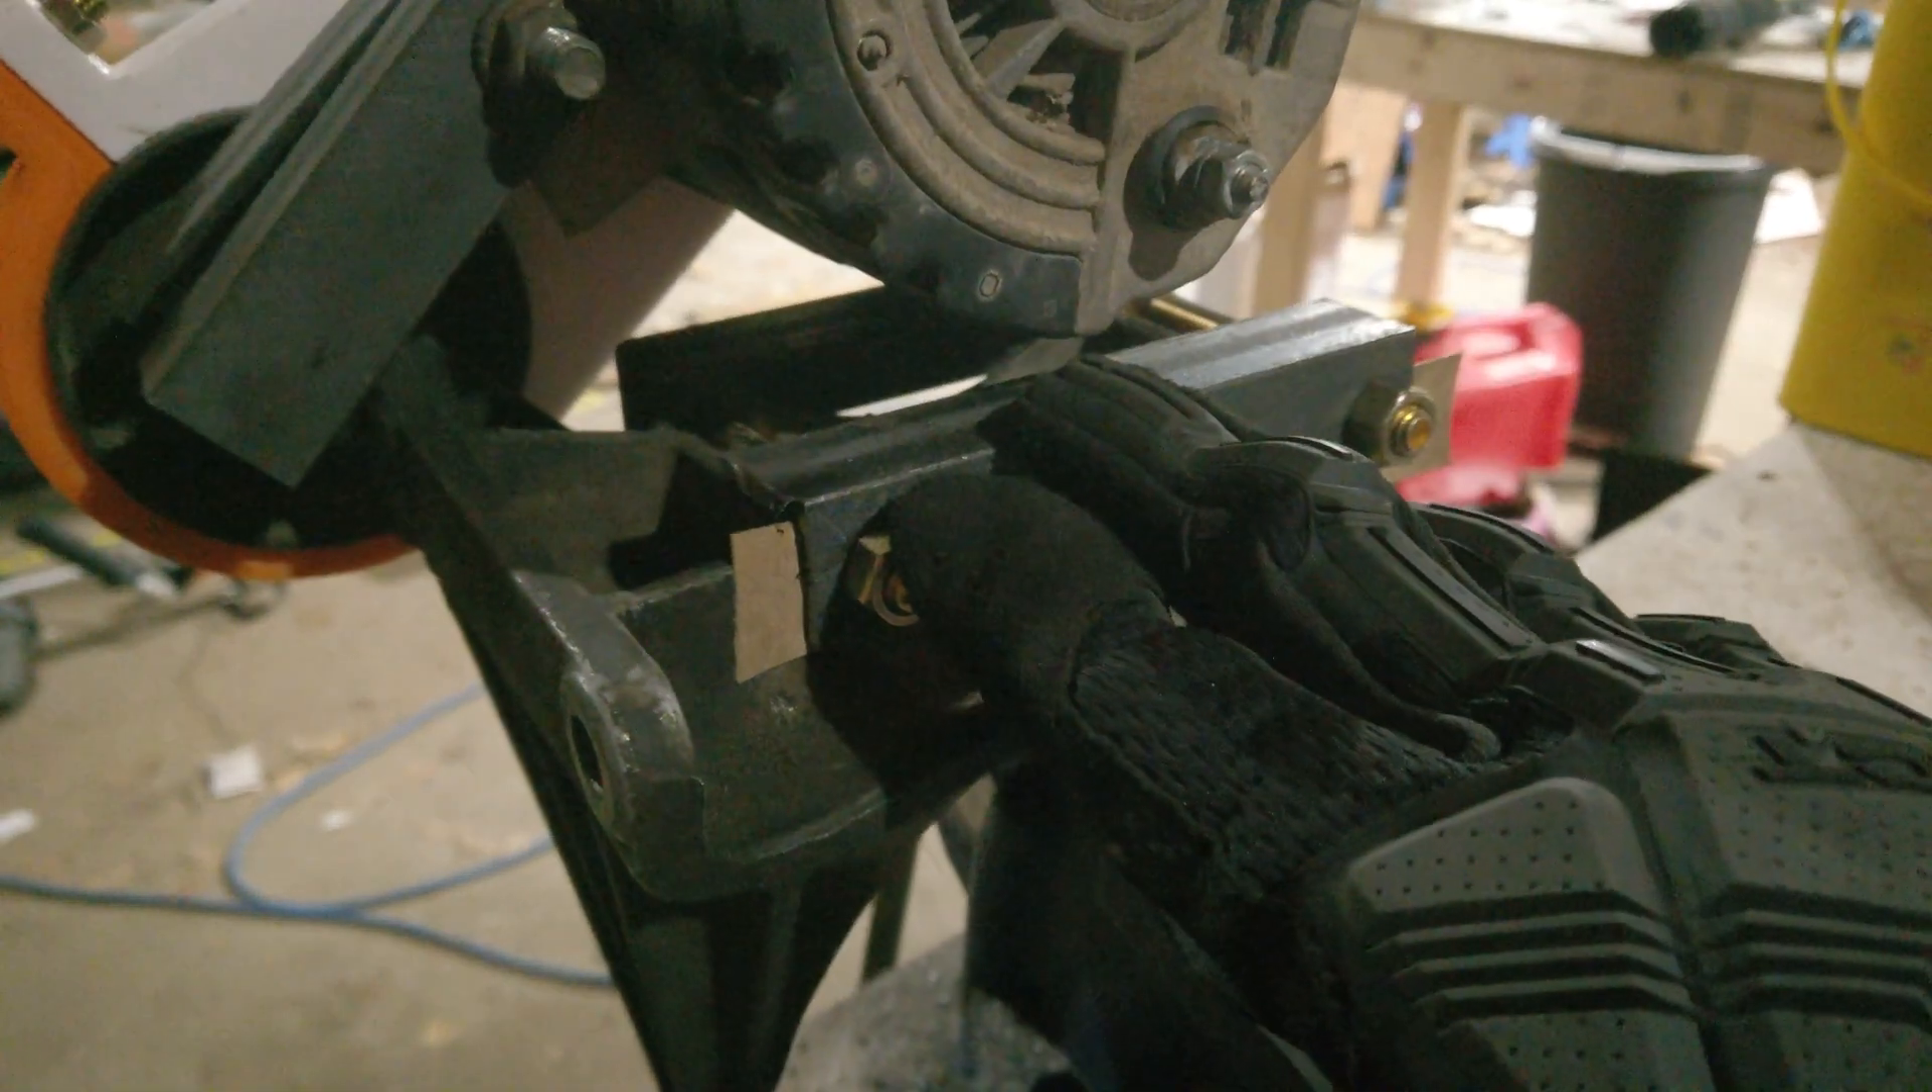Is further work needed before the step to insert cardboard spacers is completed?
No.